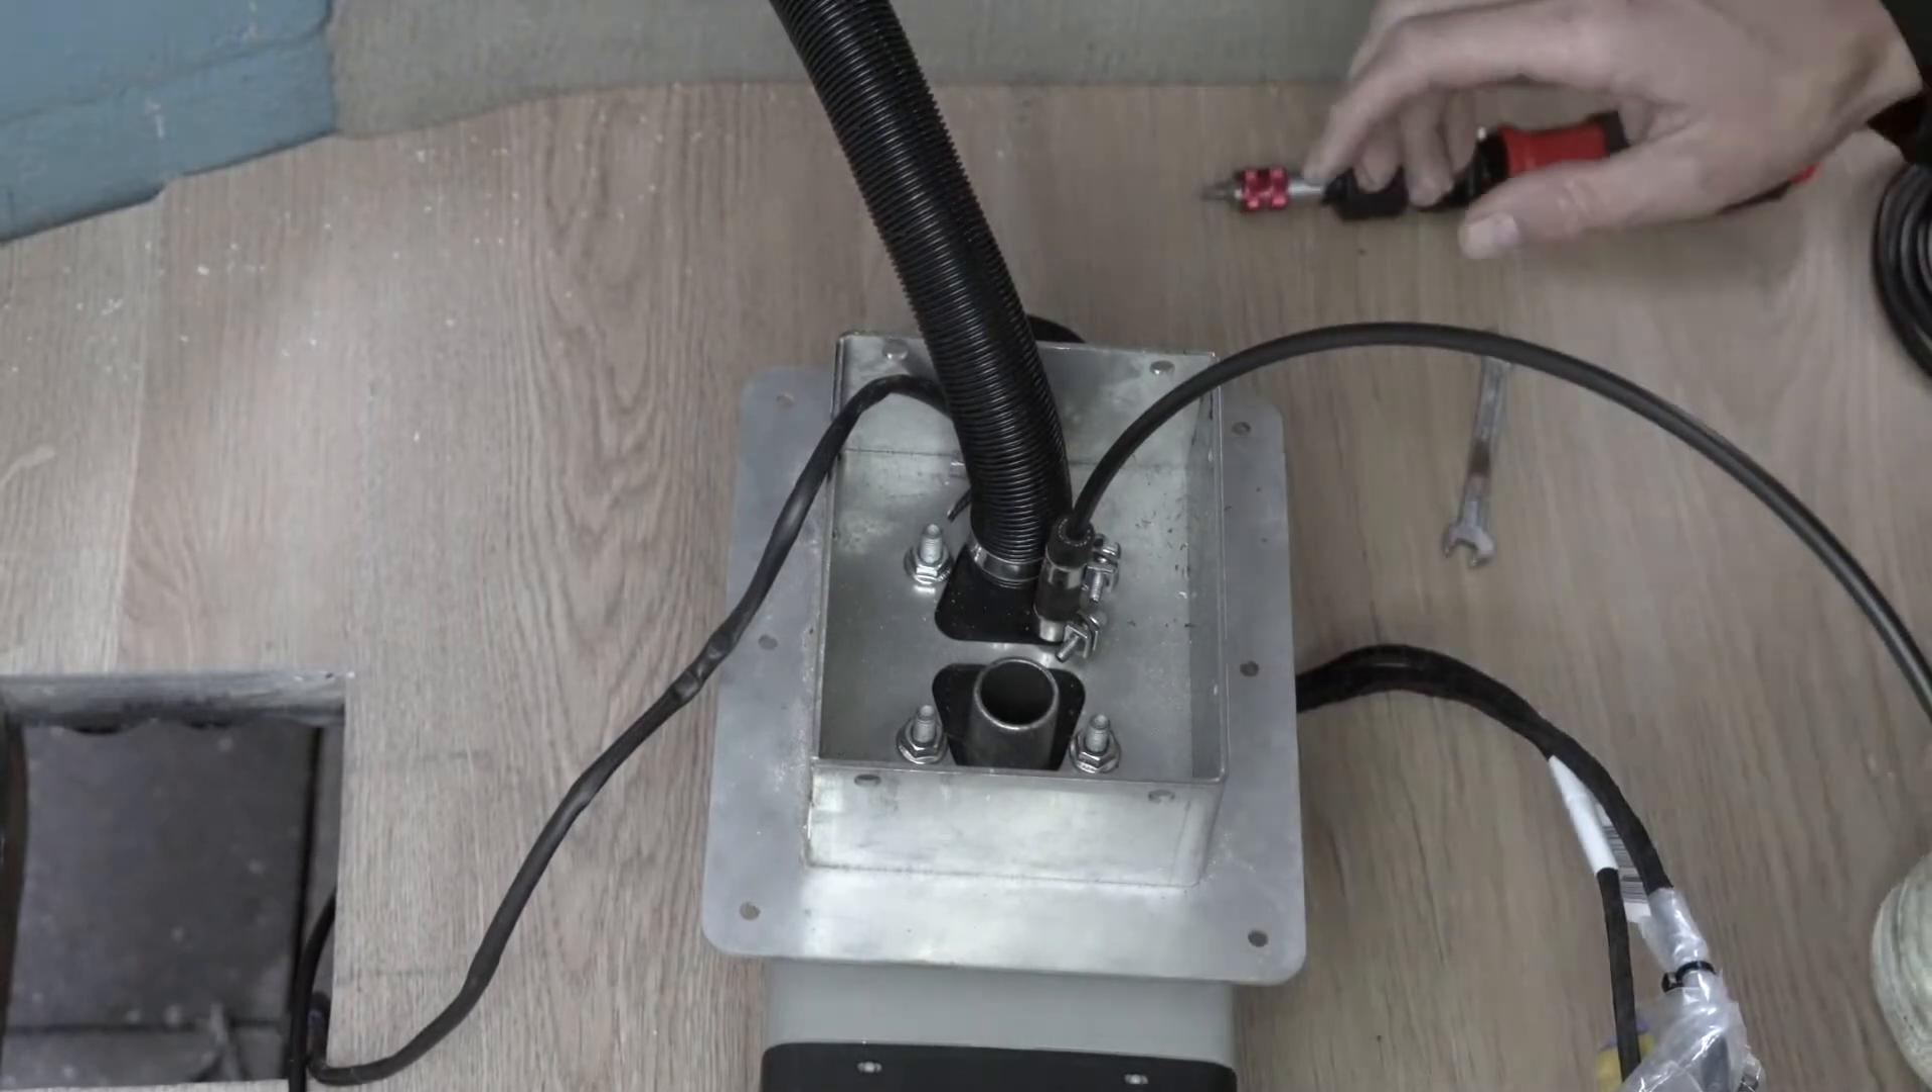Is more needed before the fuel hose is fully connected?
No.